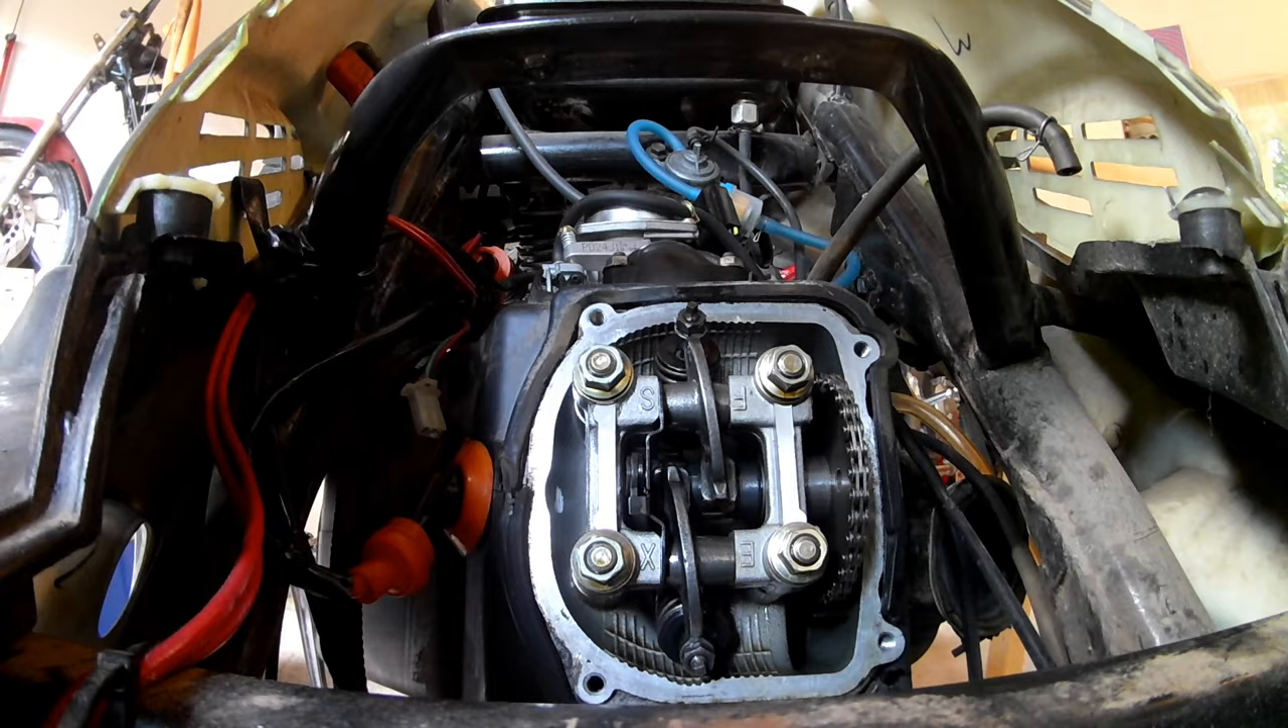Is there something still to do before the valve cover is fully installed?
Yes.